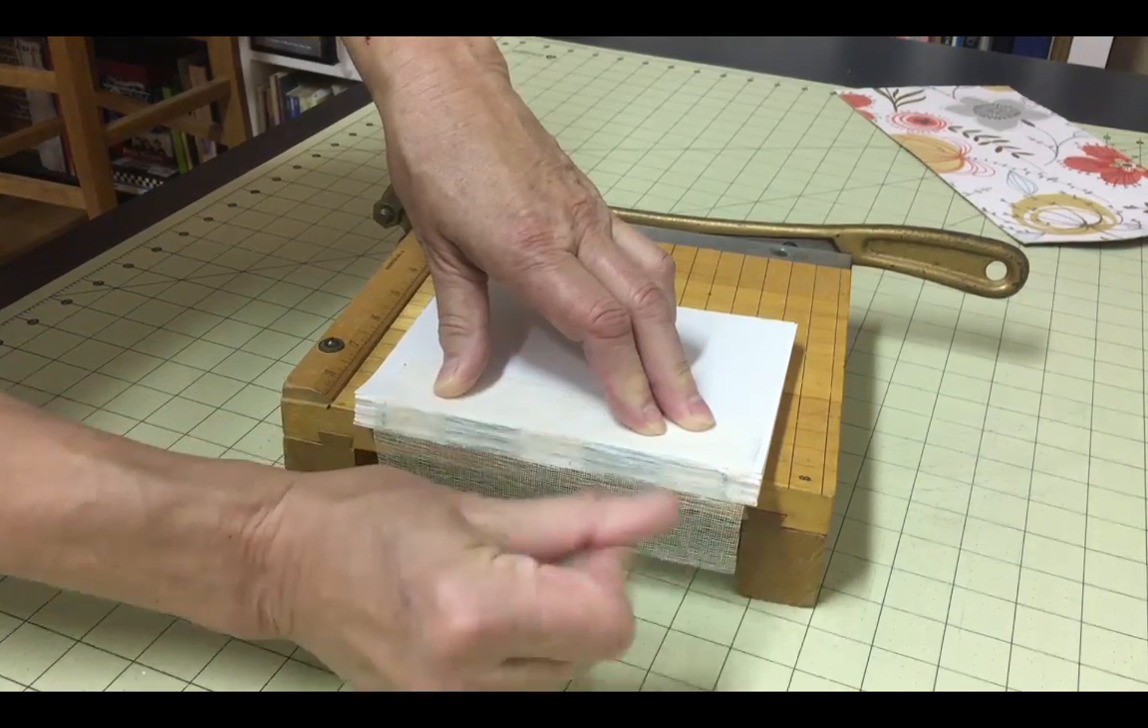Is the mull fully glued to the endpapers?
No.